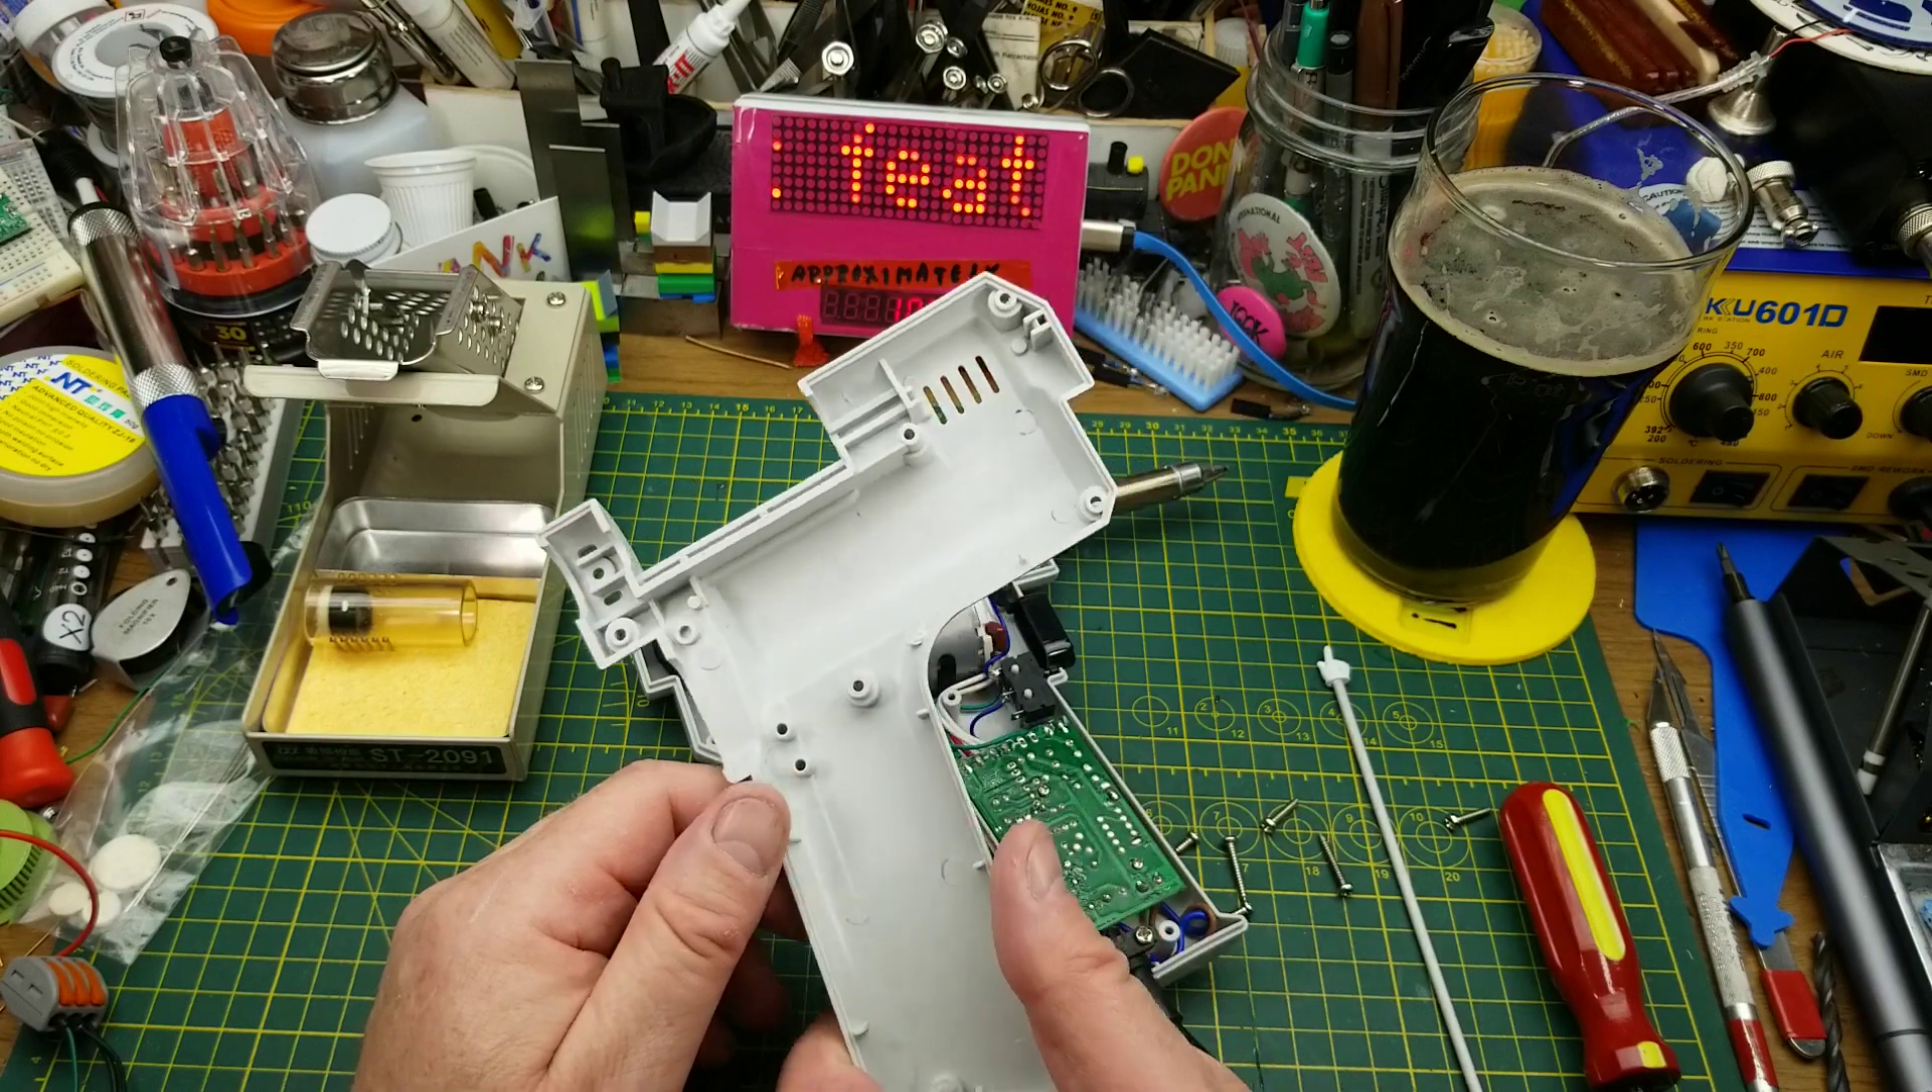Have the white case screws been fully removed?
Yes.